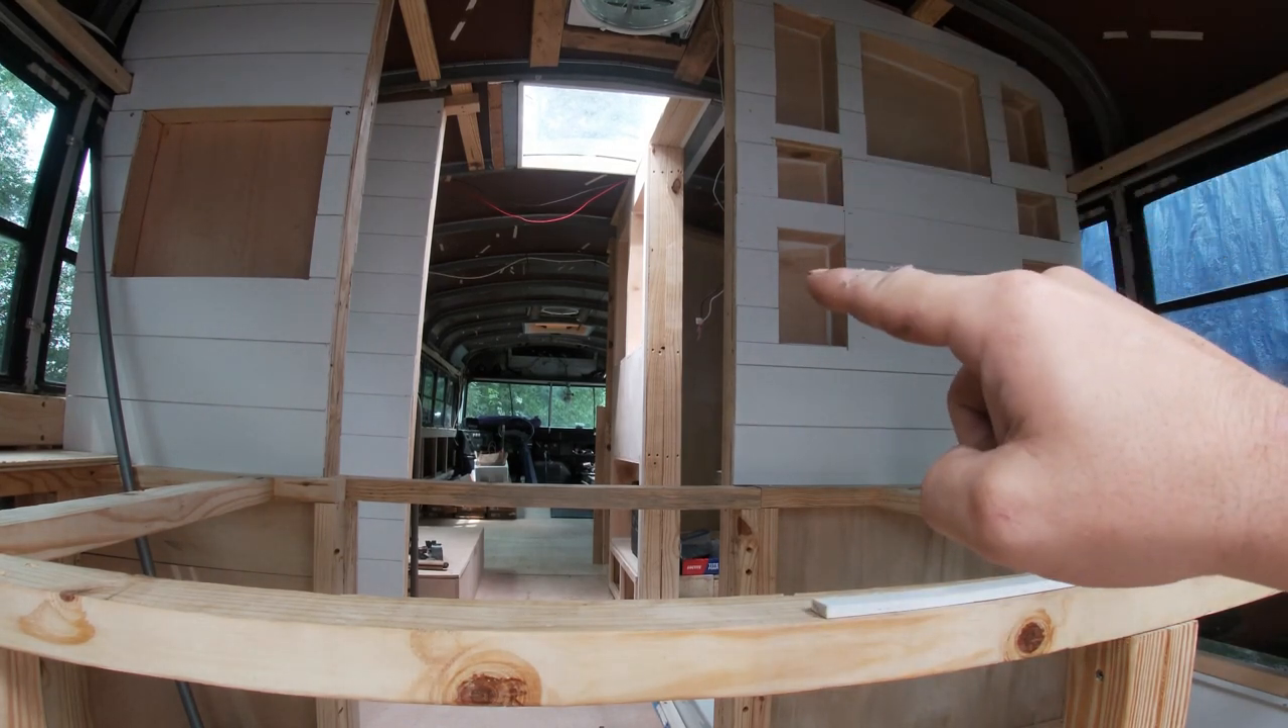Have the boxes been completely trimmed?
No.